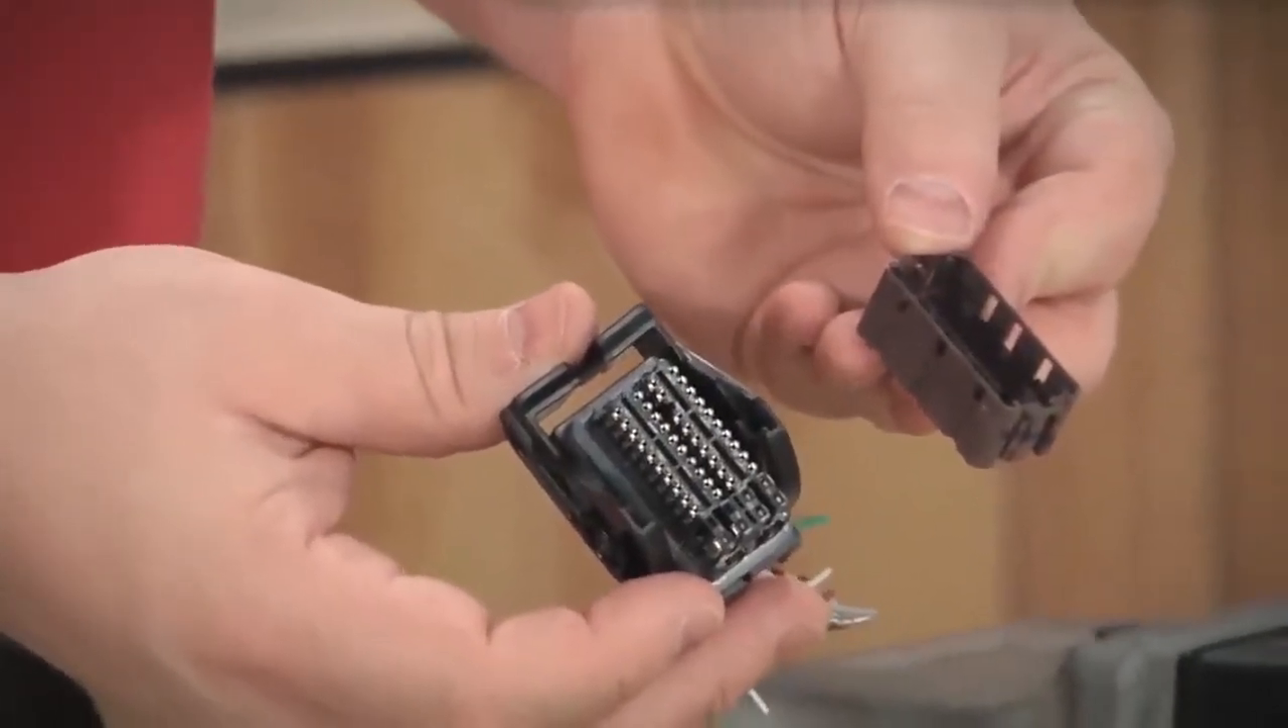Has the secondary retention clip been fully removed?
Yes.